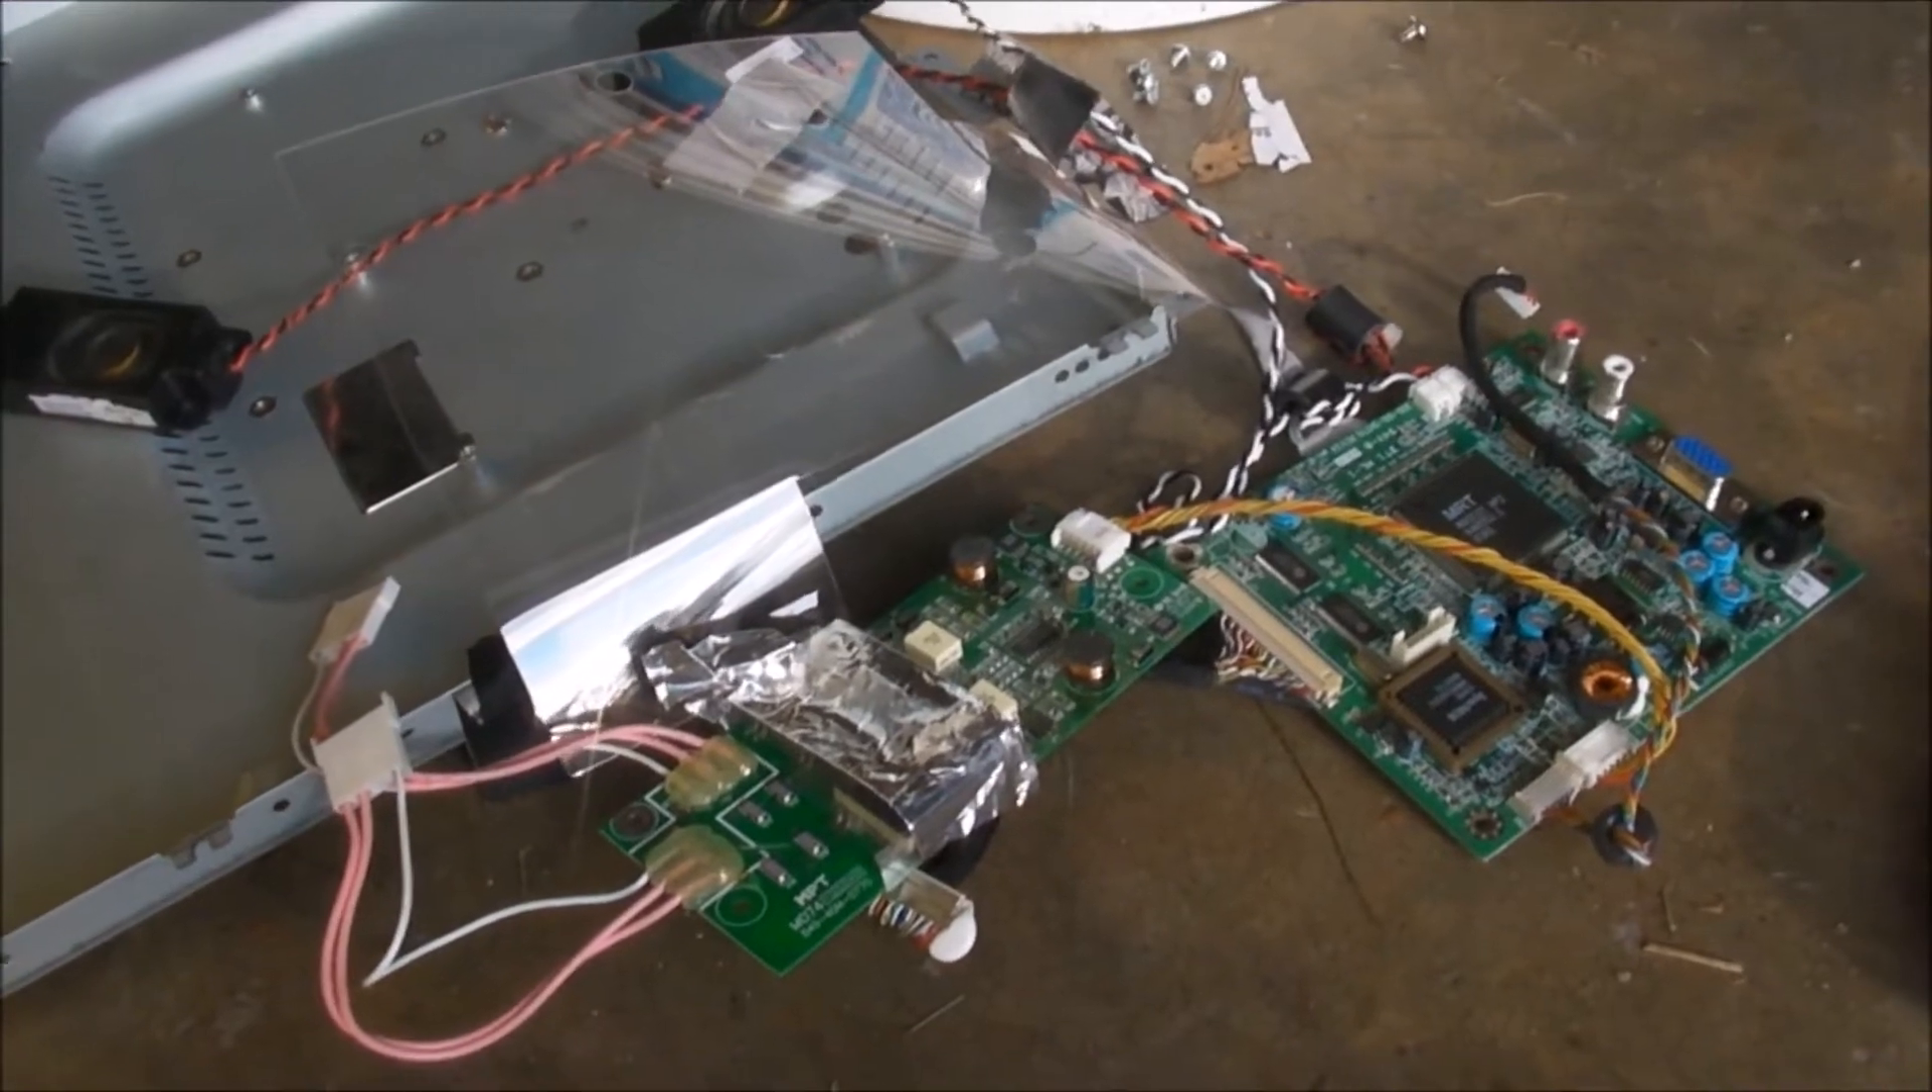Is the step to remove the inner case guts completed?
Yes.